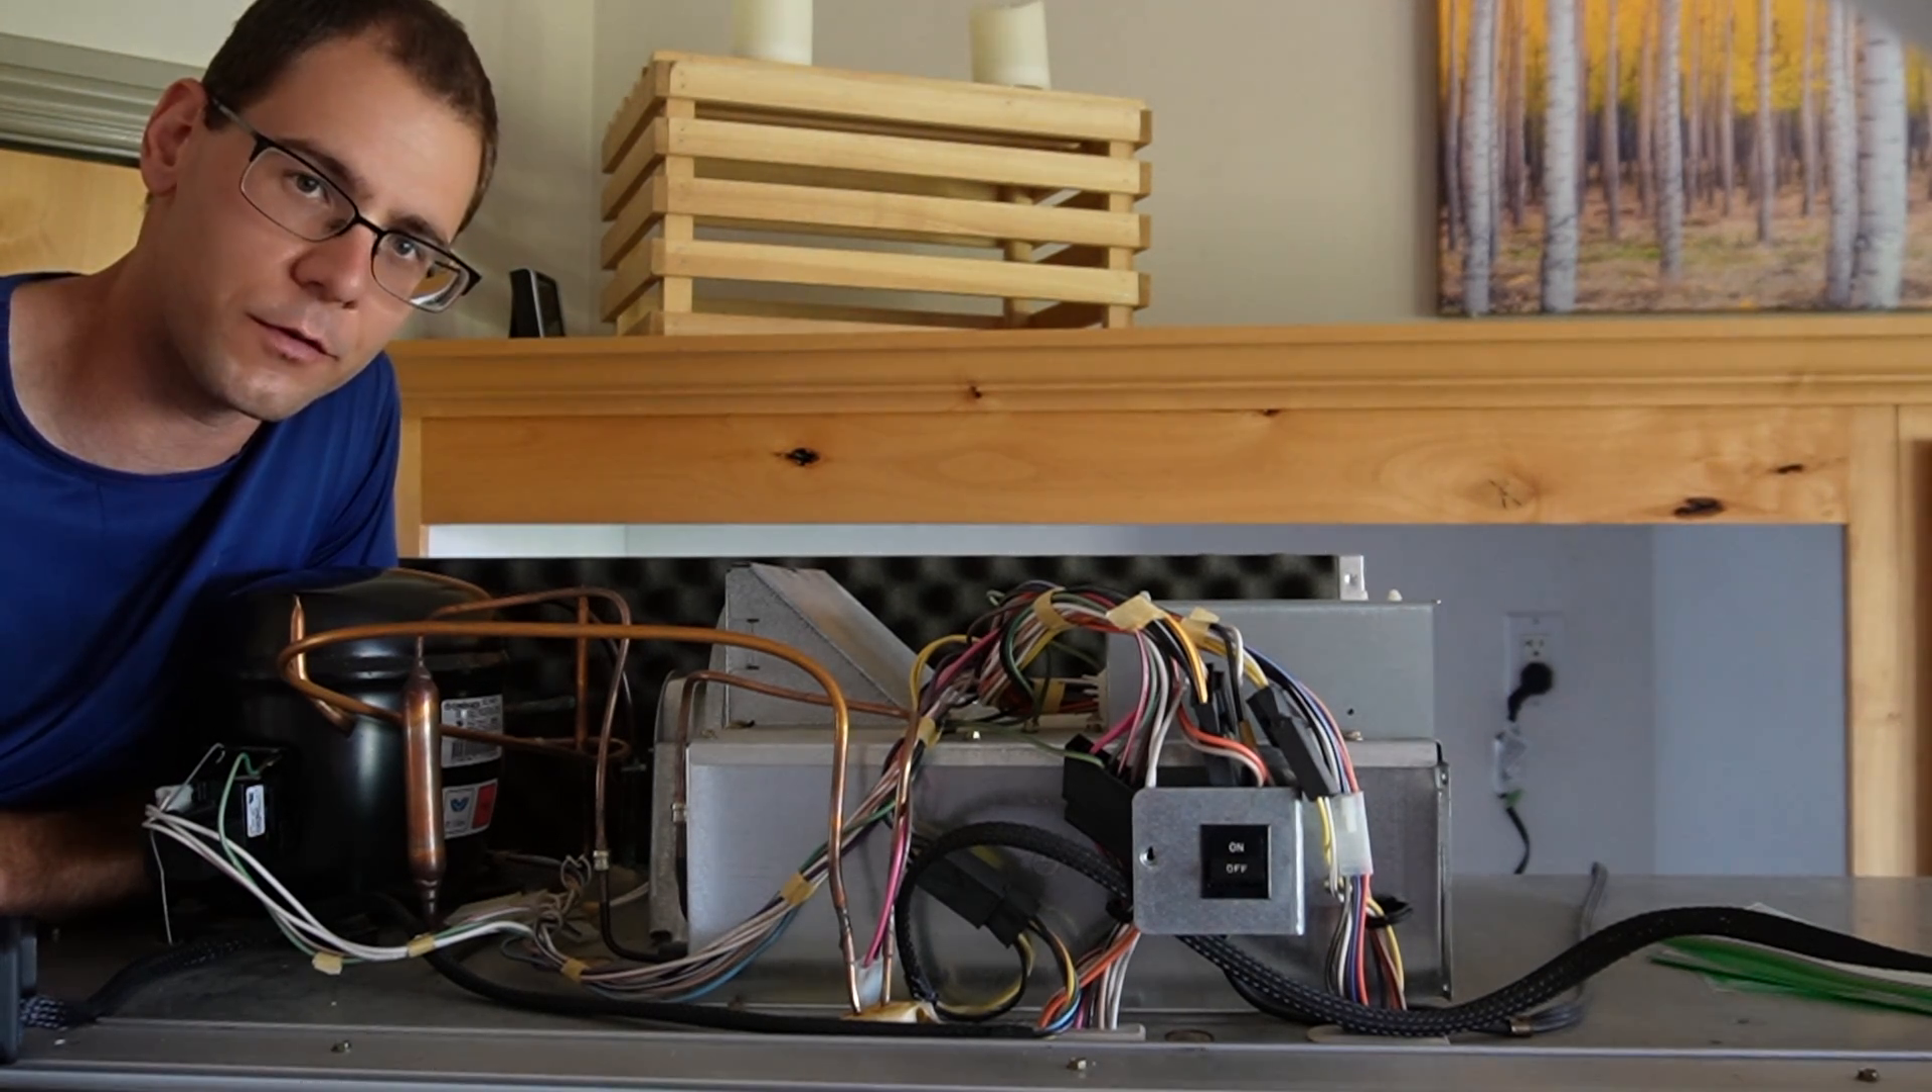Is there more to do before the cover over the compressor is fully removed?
No.